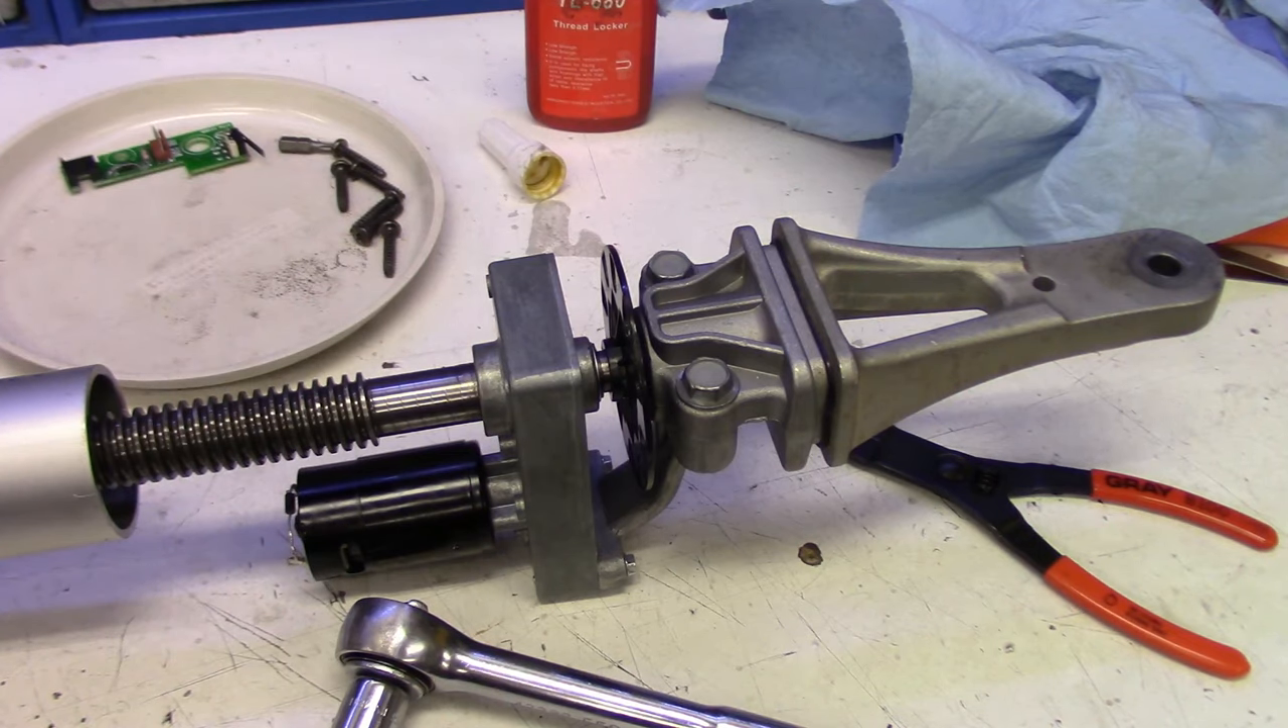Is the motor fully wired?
No.